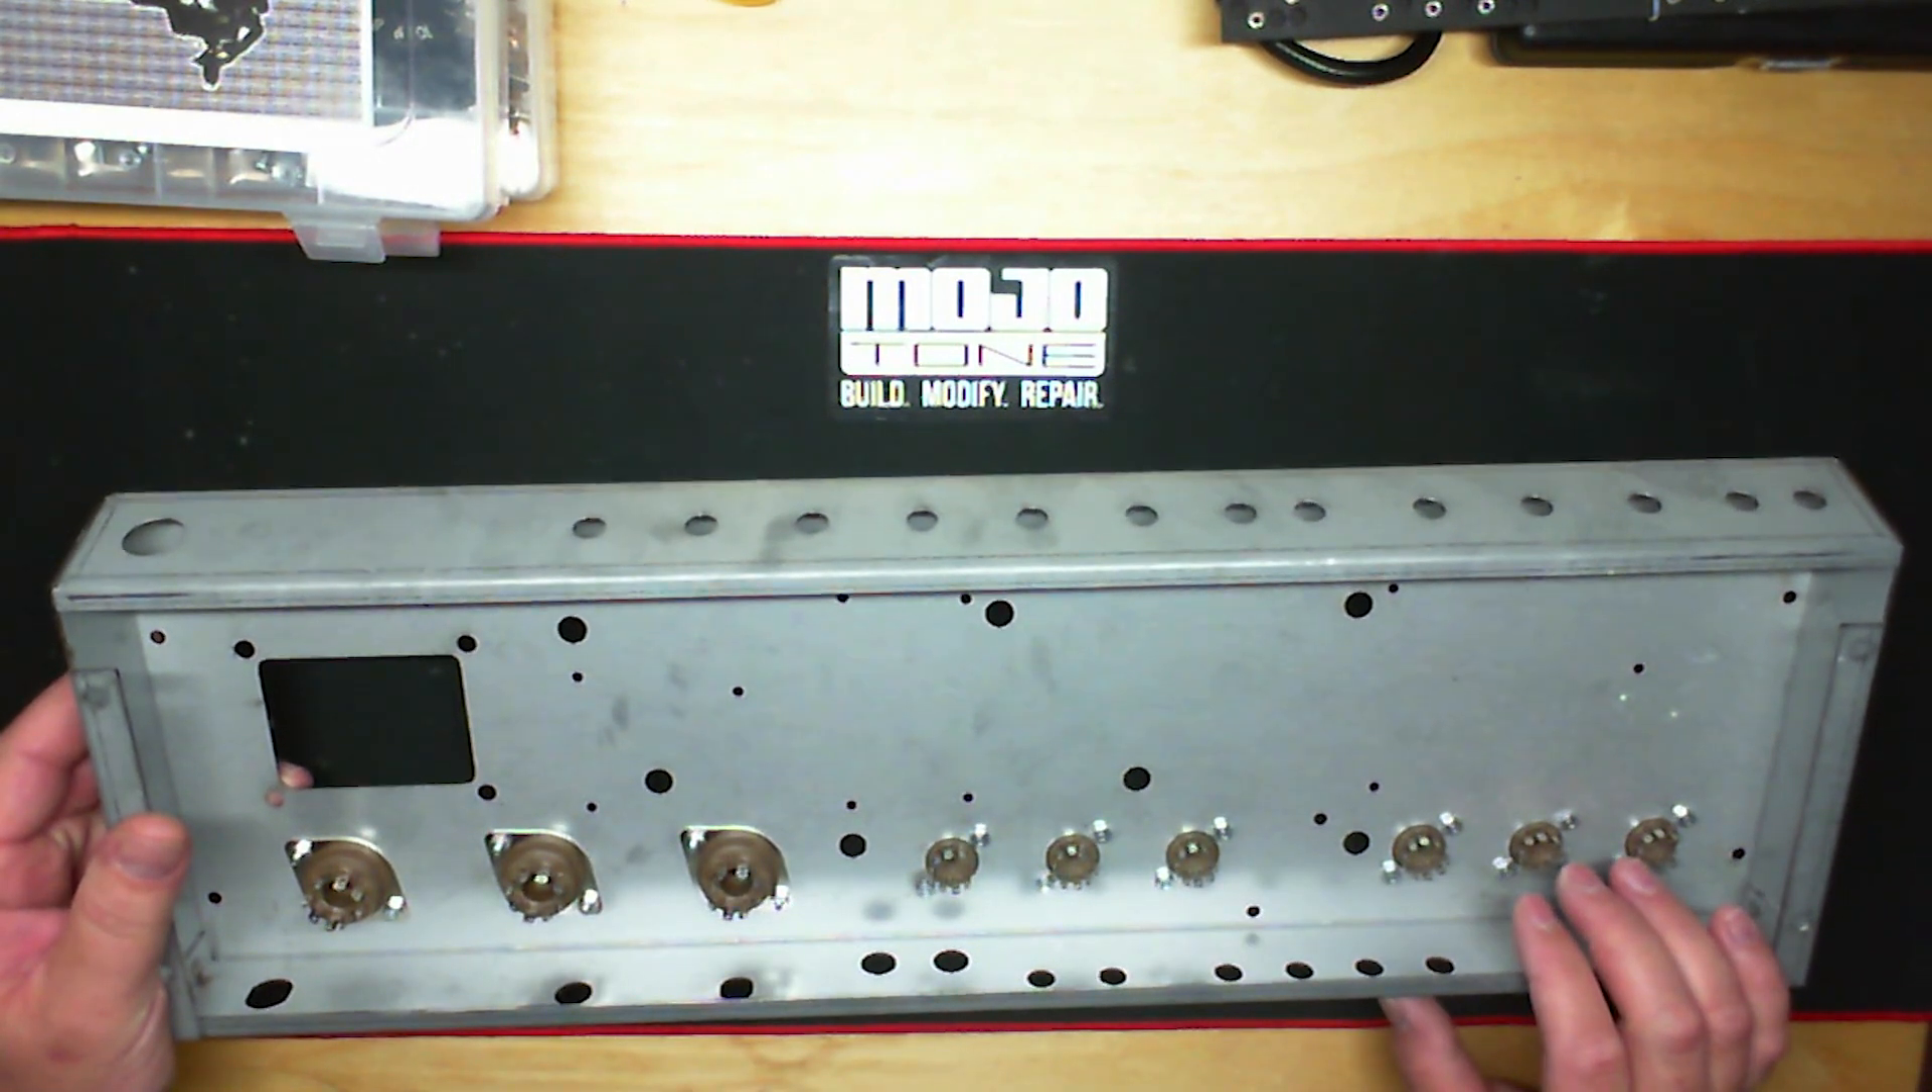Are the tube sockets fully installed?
Yes.